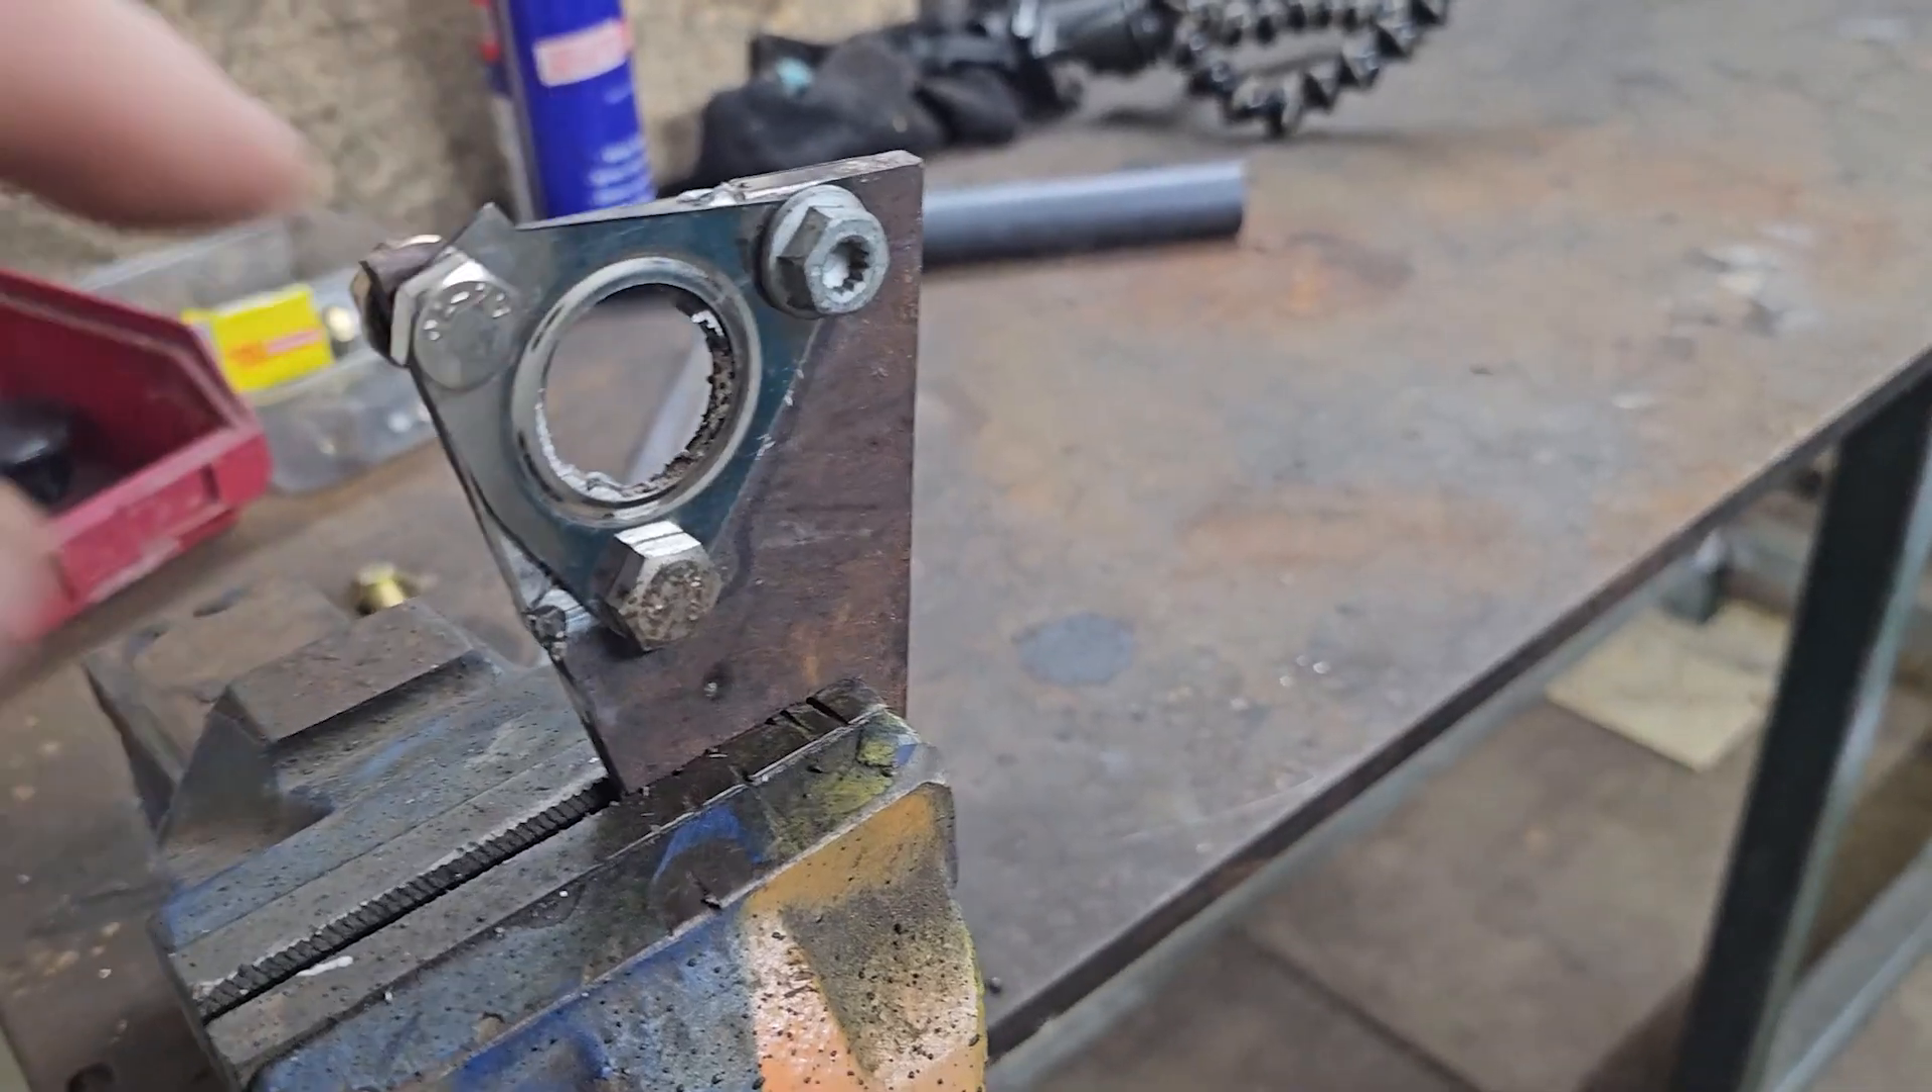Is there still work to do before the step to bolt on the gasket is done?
No.